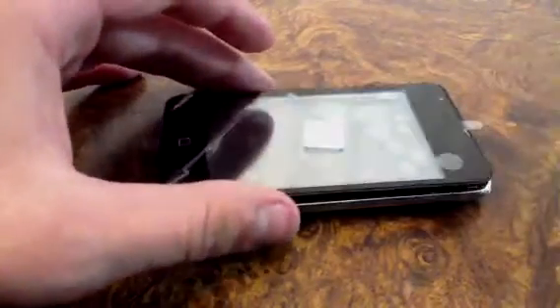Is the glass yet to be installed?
Yes.